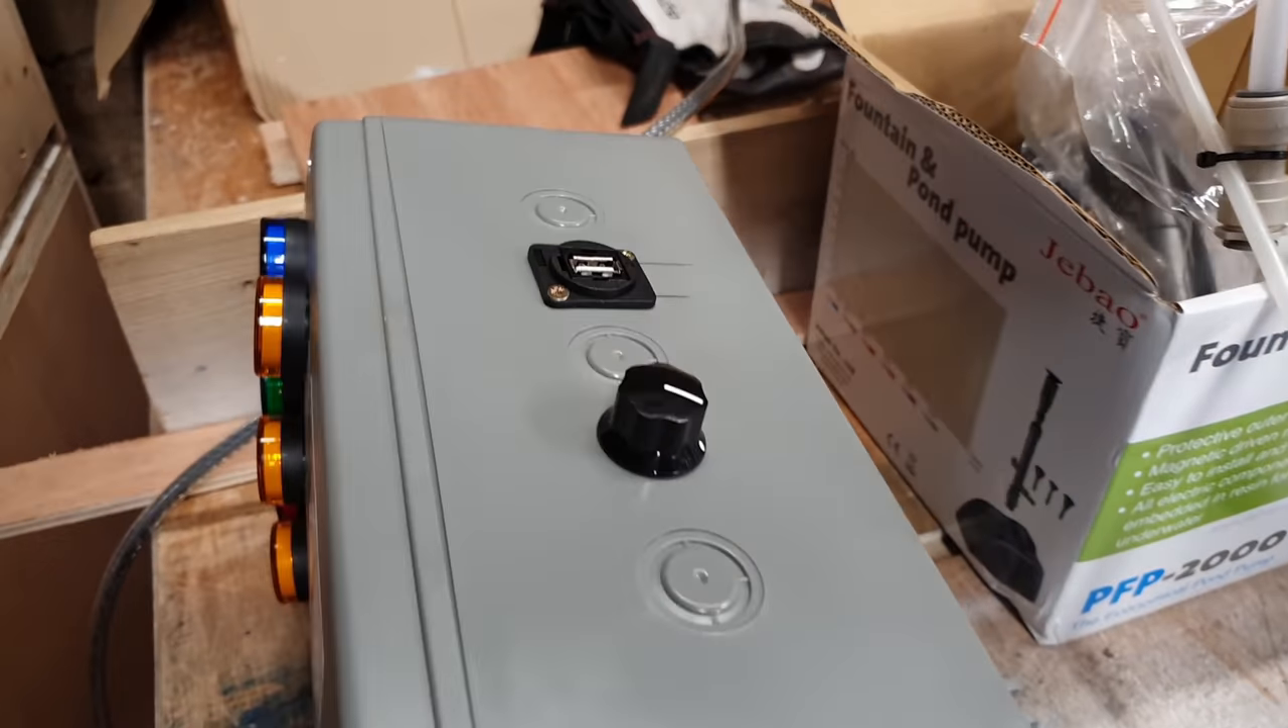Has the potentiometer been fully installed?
Yes.